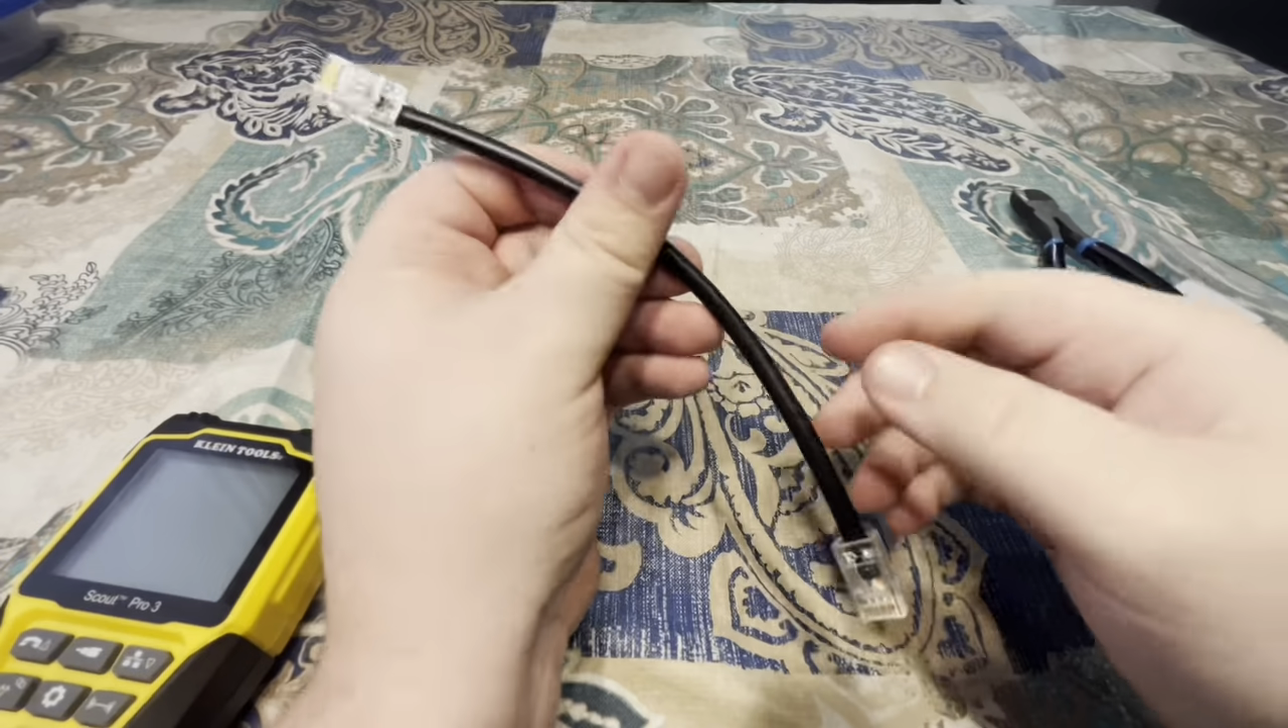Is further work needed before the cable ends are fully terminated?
No.